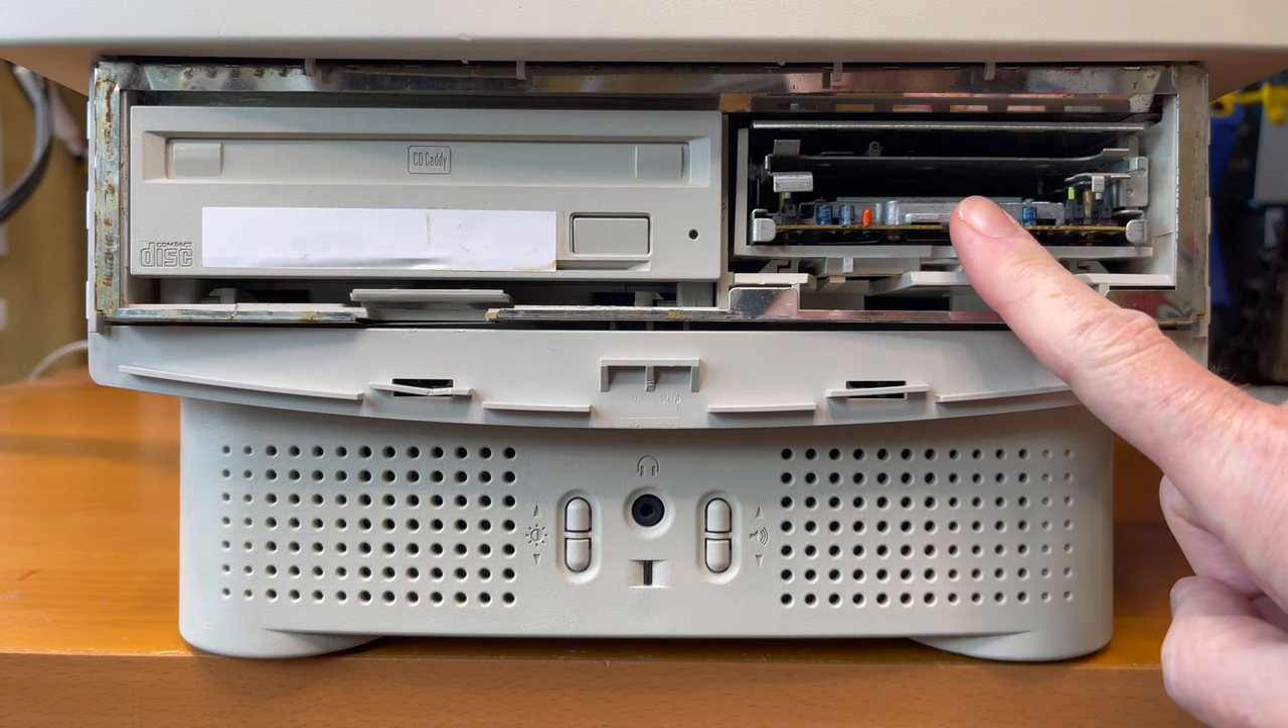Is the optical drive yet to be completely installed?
No.